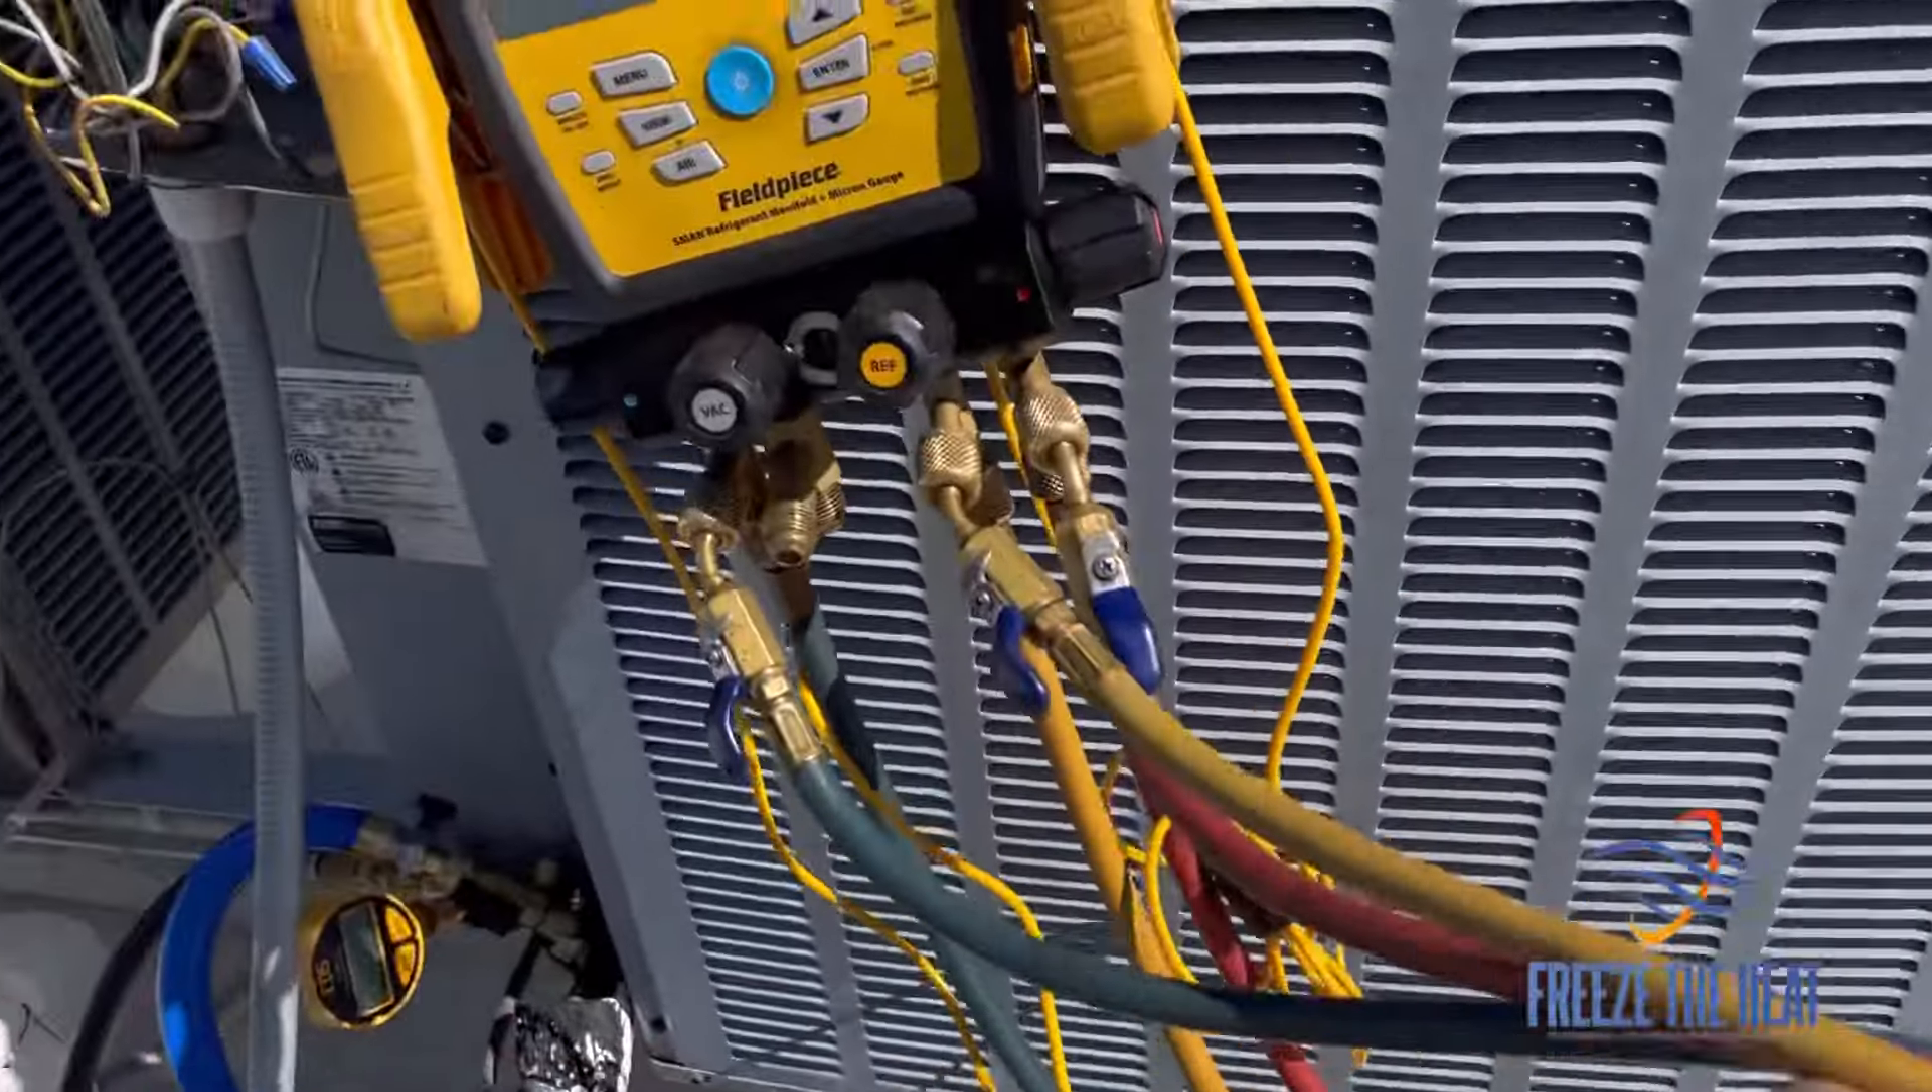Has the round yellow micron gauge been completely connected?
Yes.